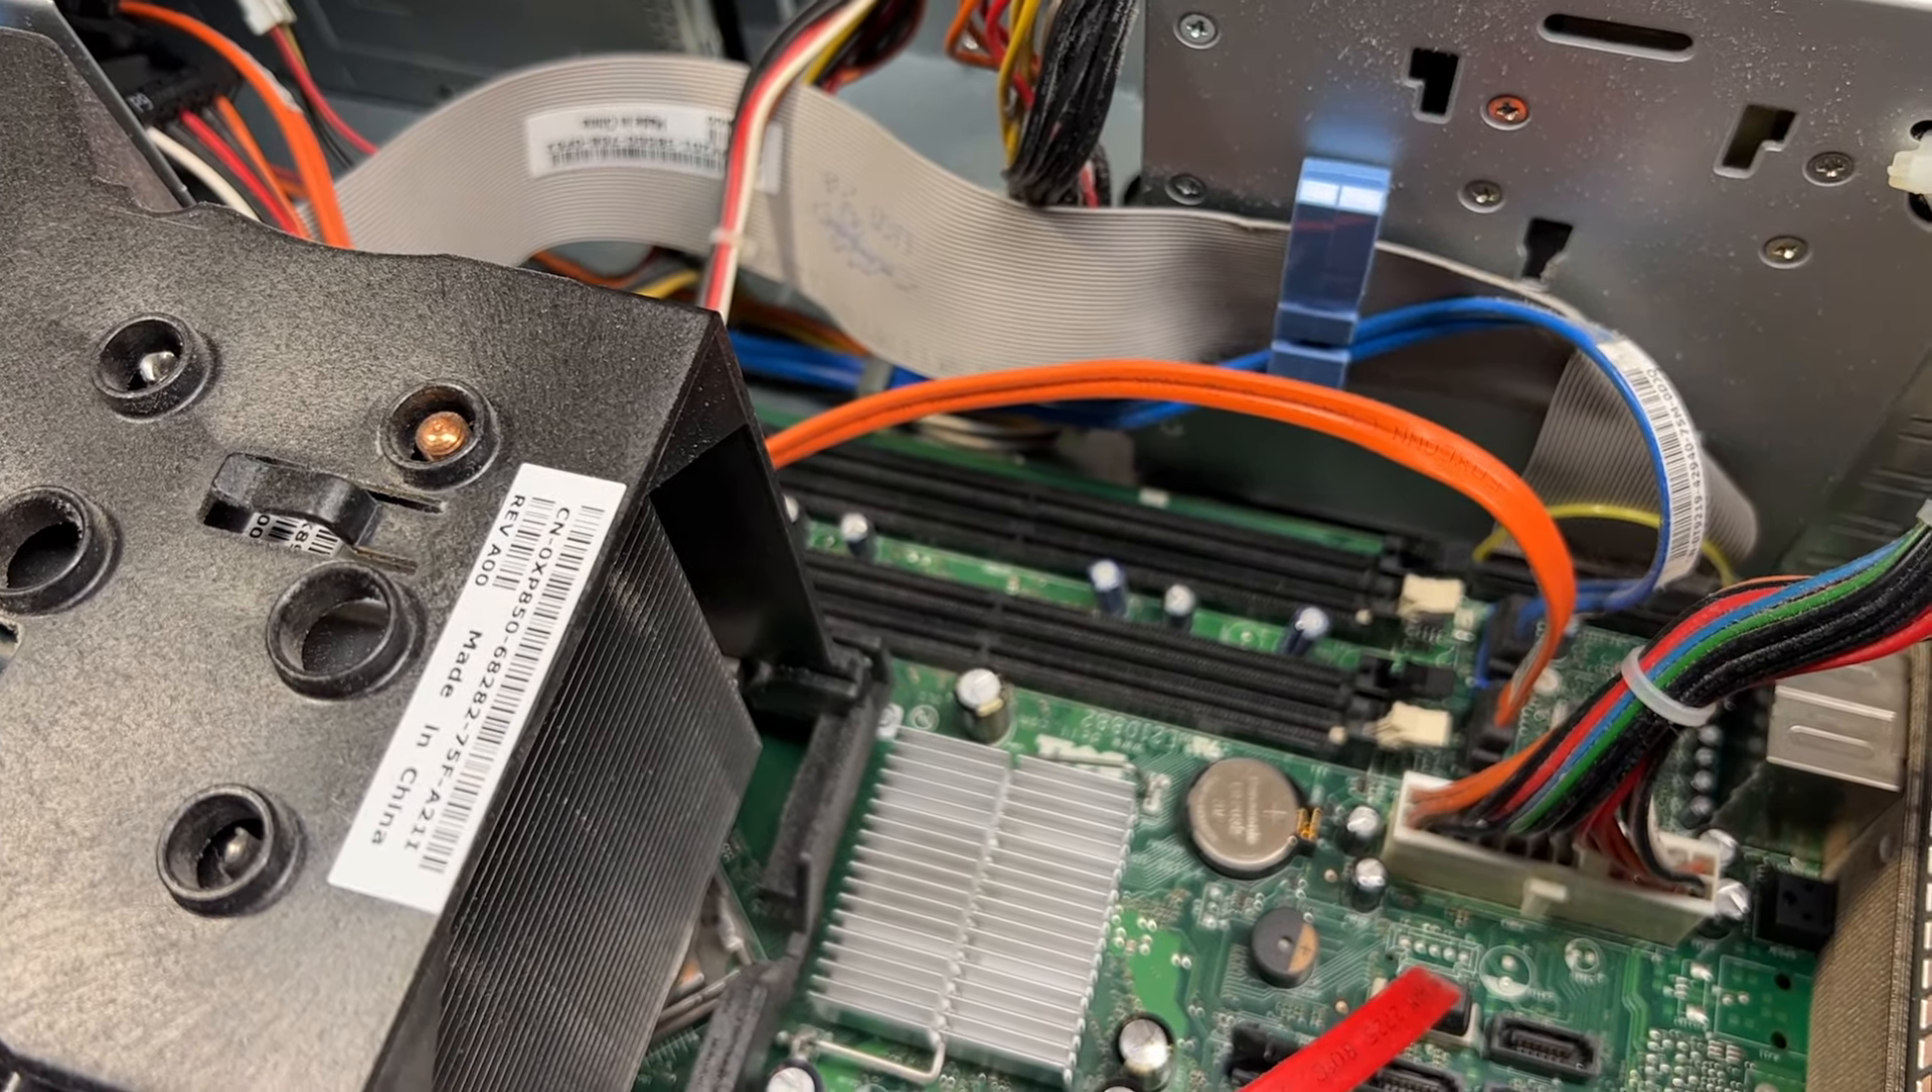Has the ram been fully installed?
No.